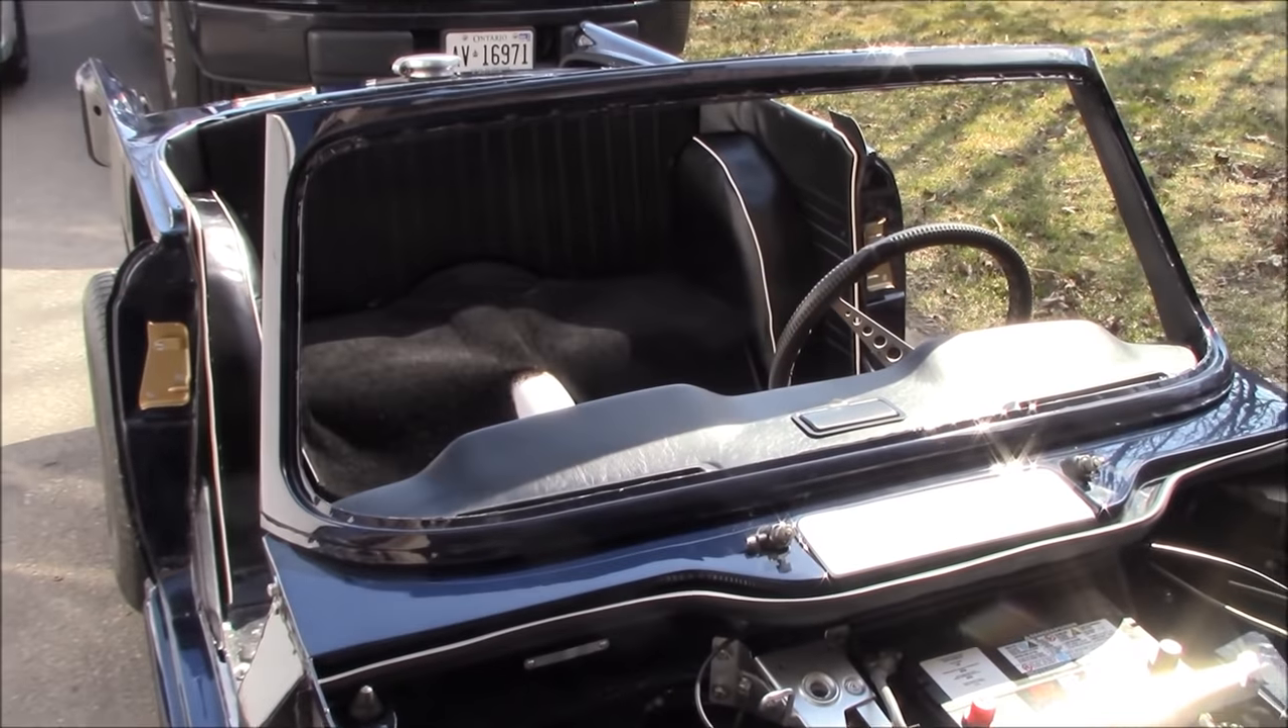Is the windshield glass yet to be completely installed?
Yes.